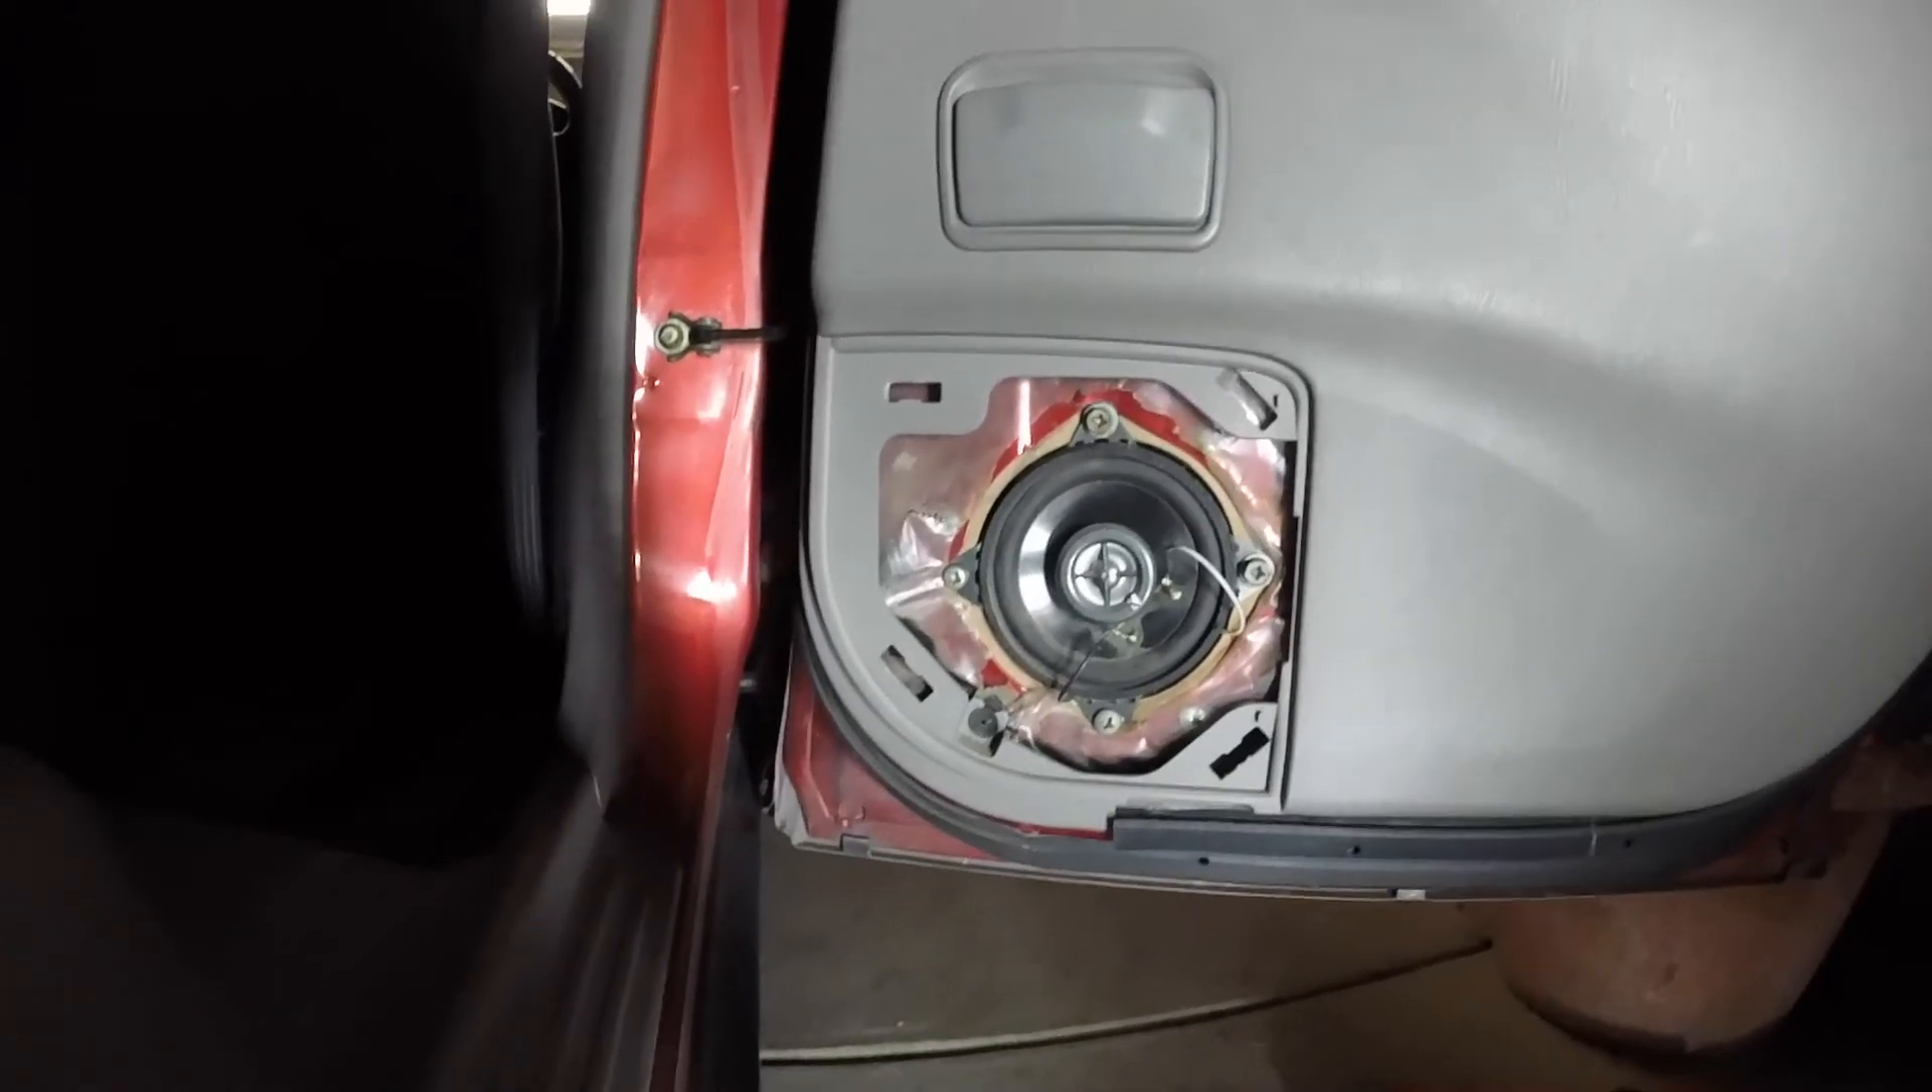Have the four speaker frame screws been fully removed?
No.